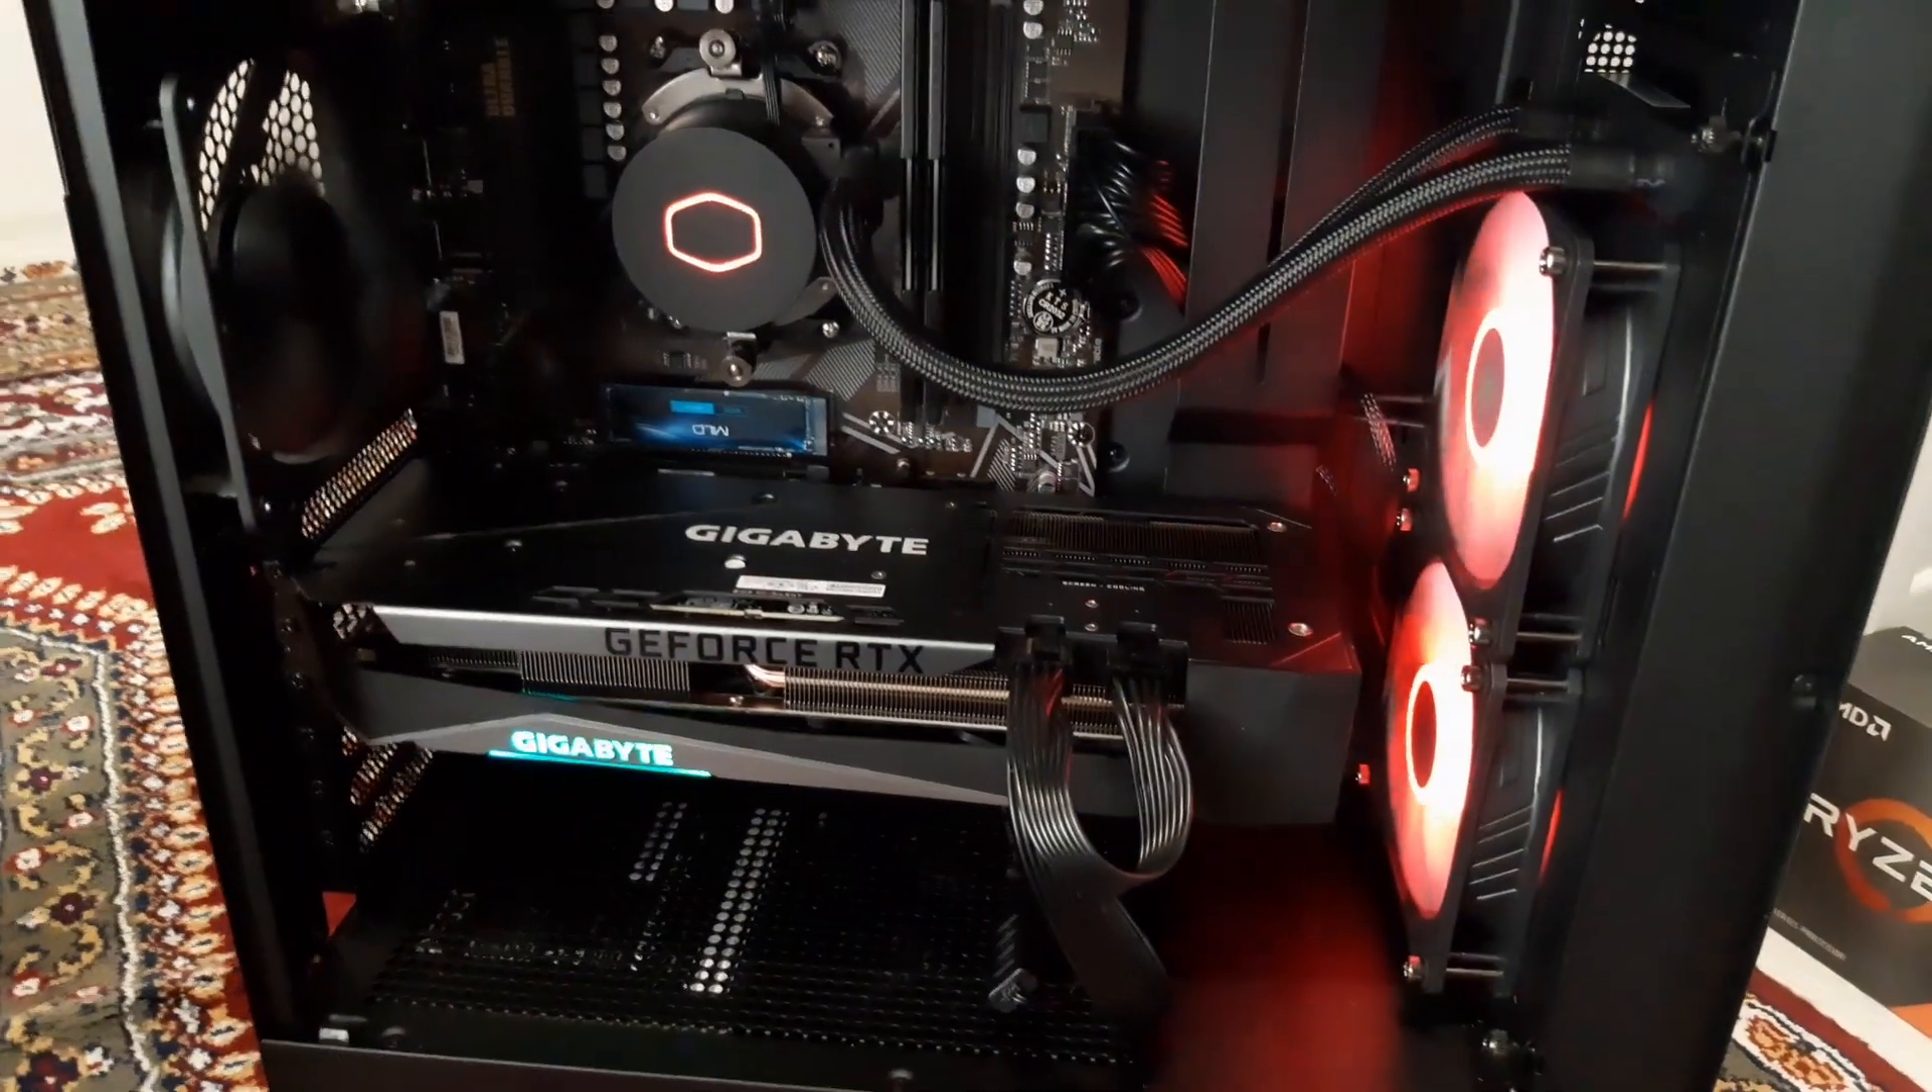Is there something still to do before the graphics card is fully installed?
No.